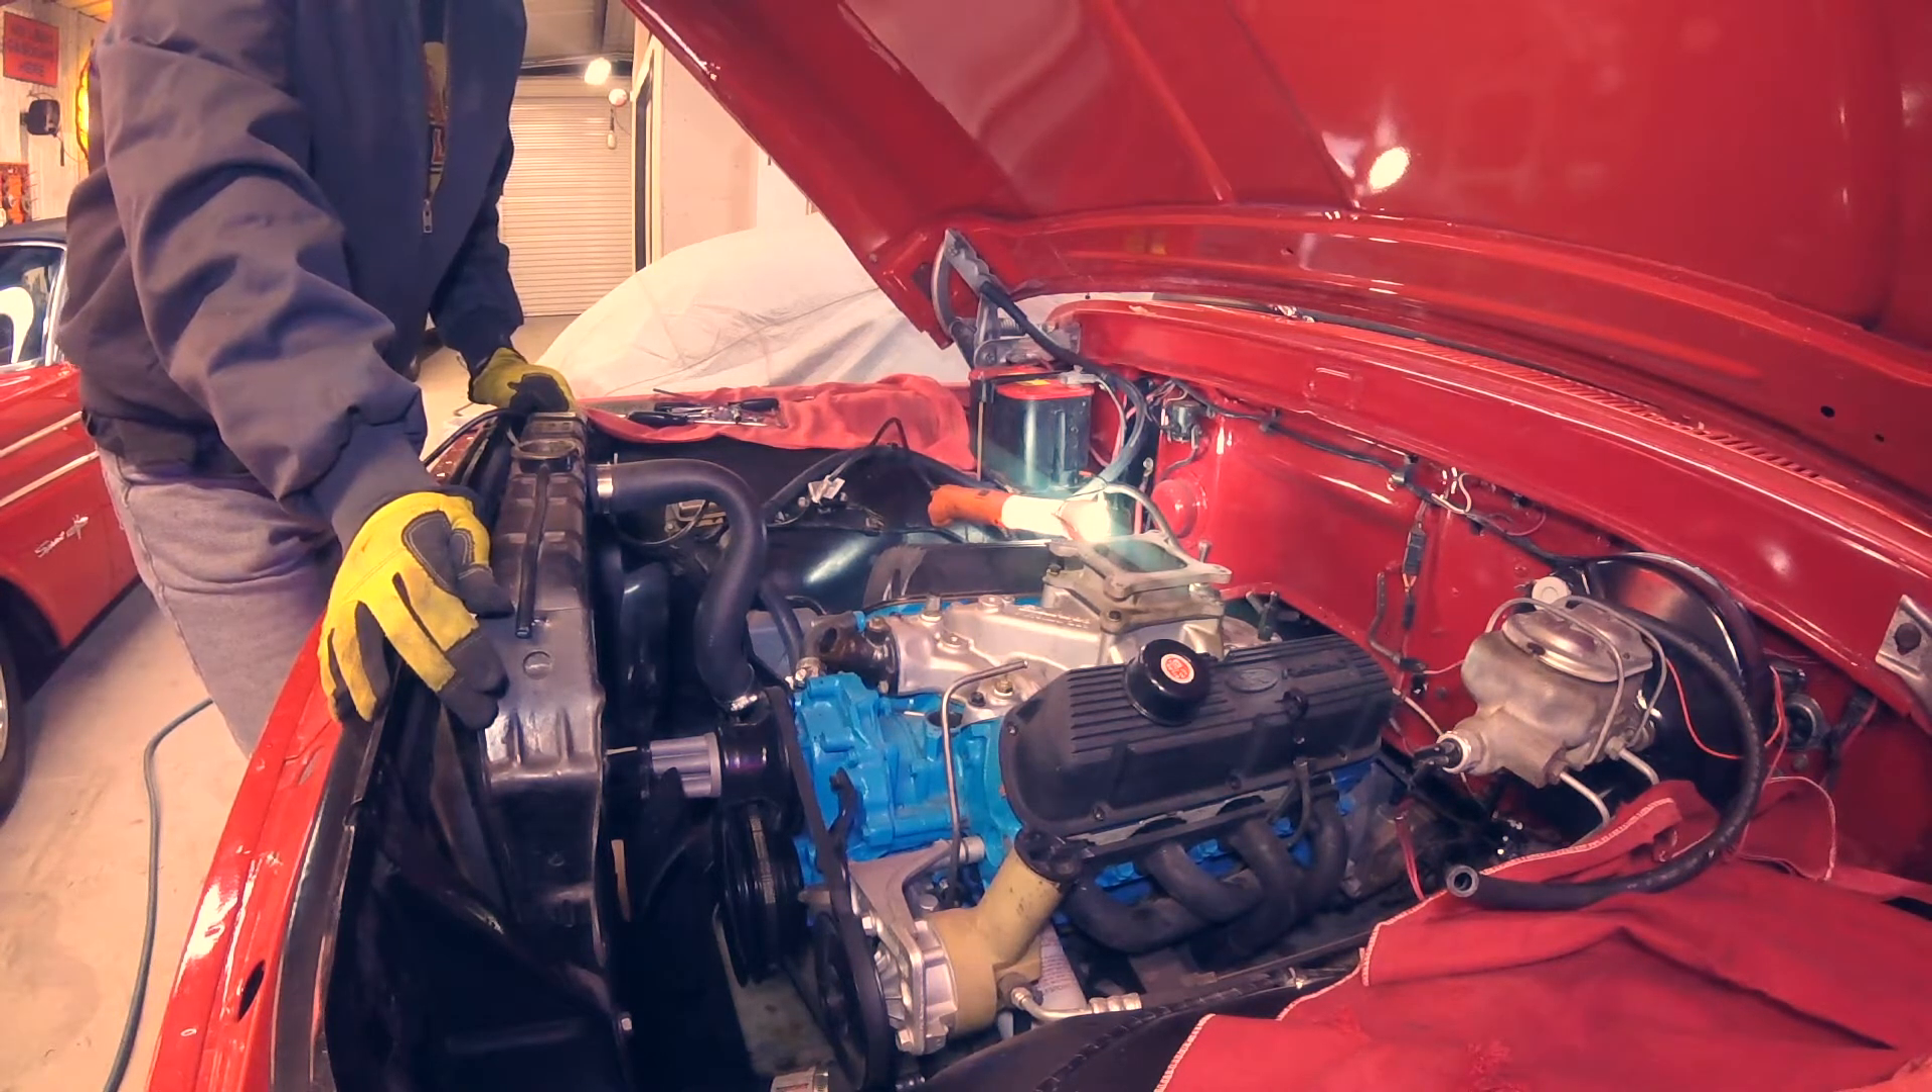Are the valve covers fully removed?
No.